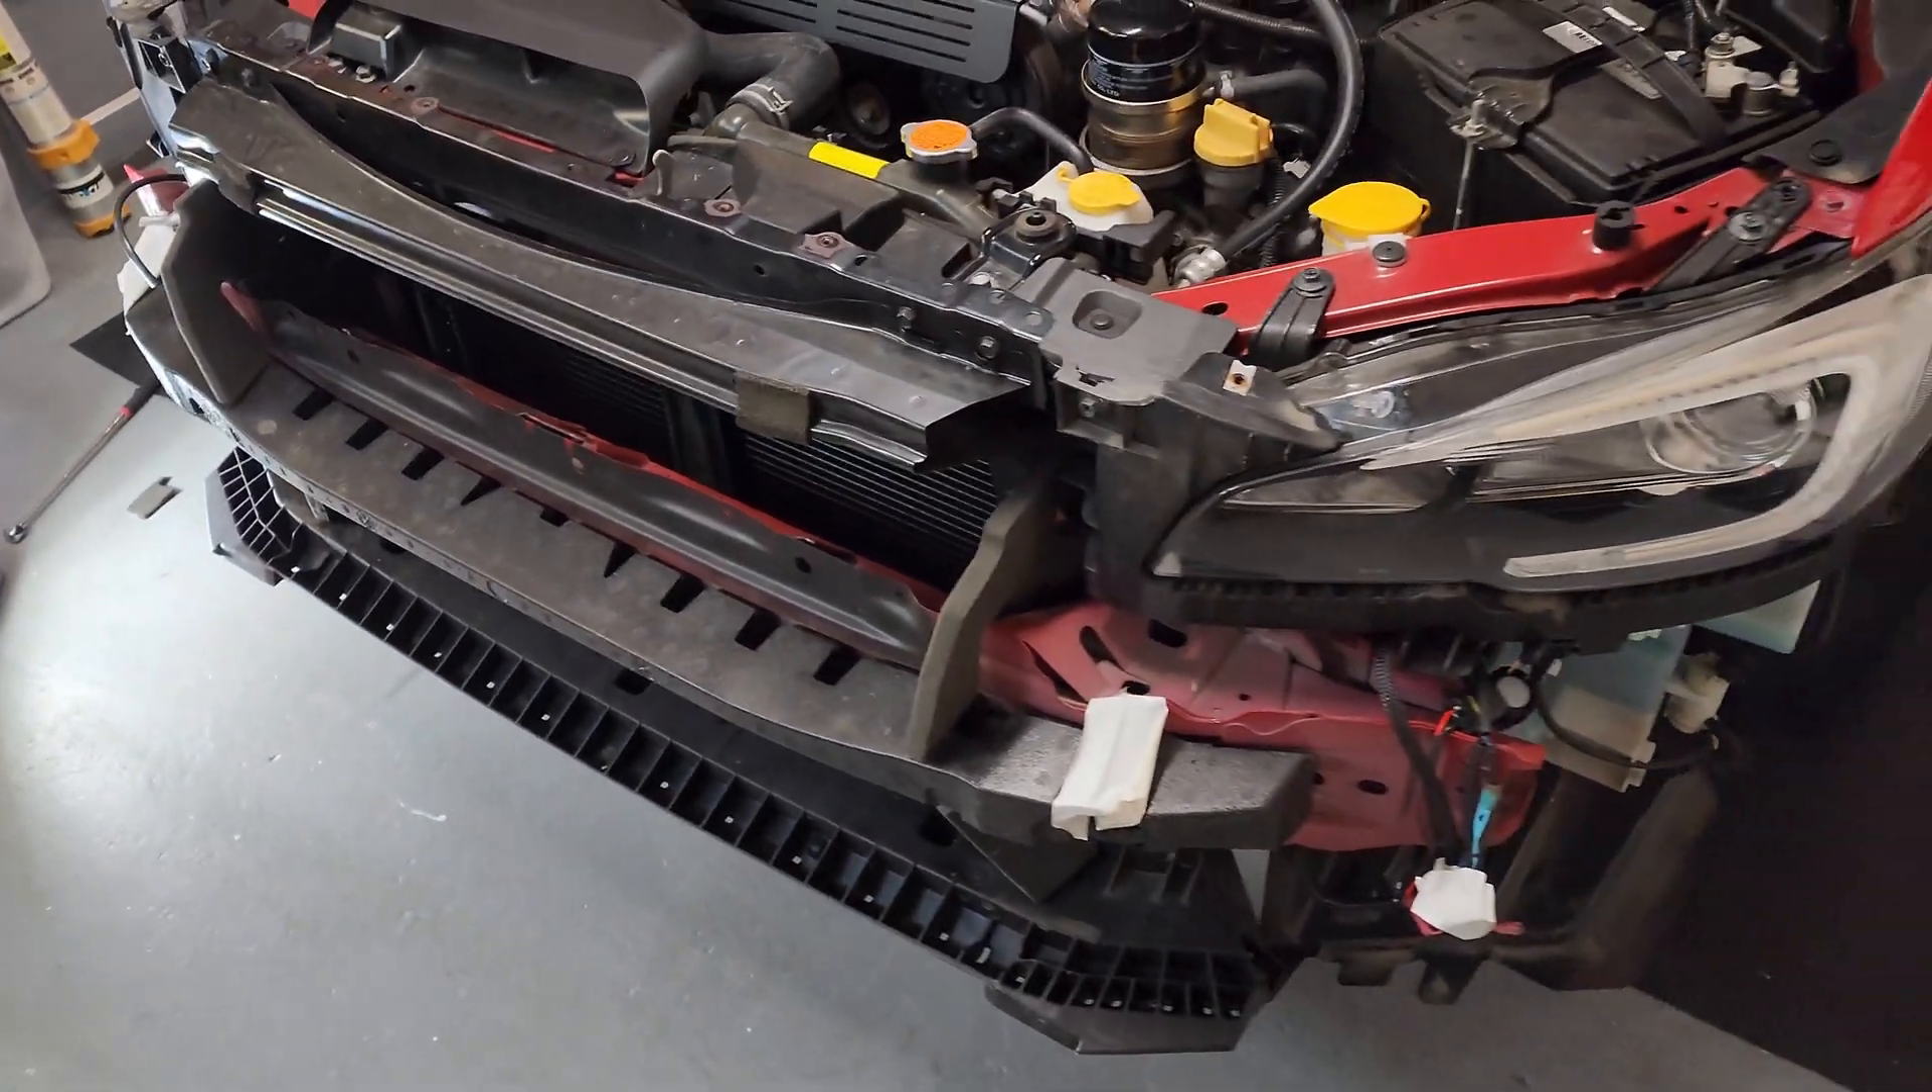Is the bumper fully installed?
No.